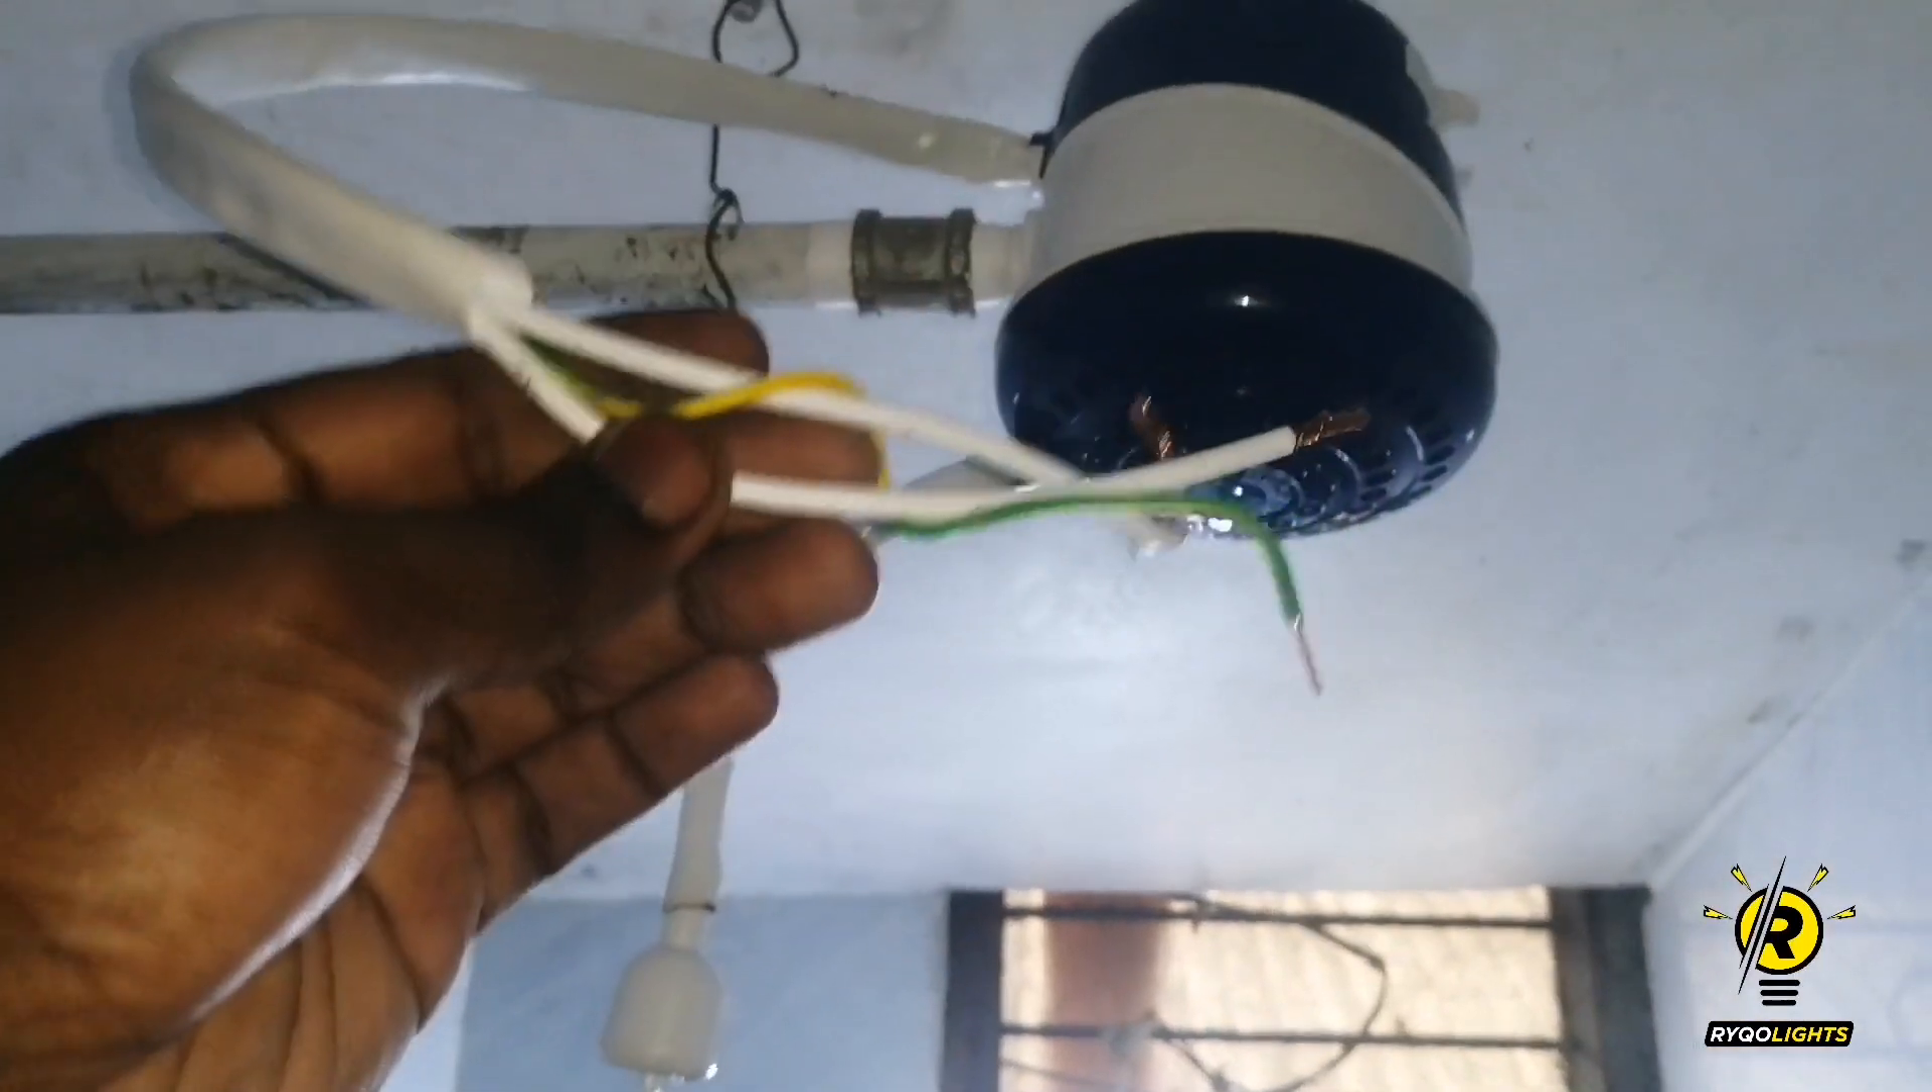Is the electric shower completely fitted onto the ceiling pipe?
Yes.